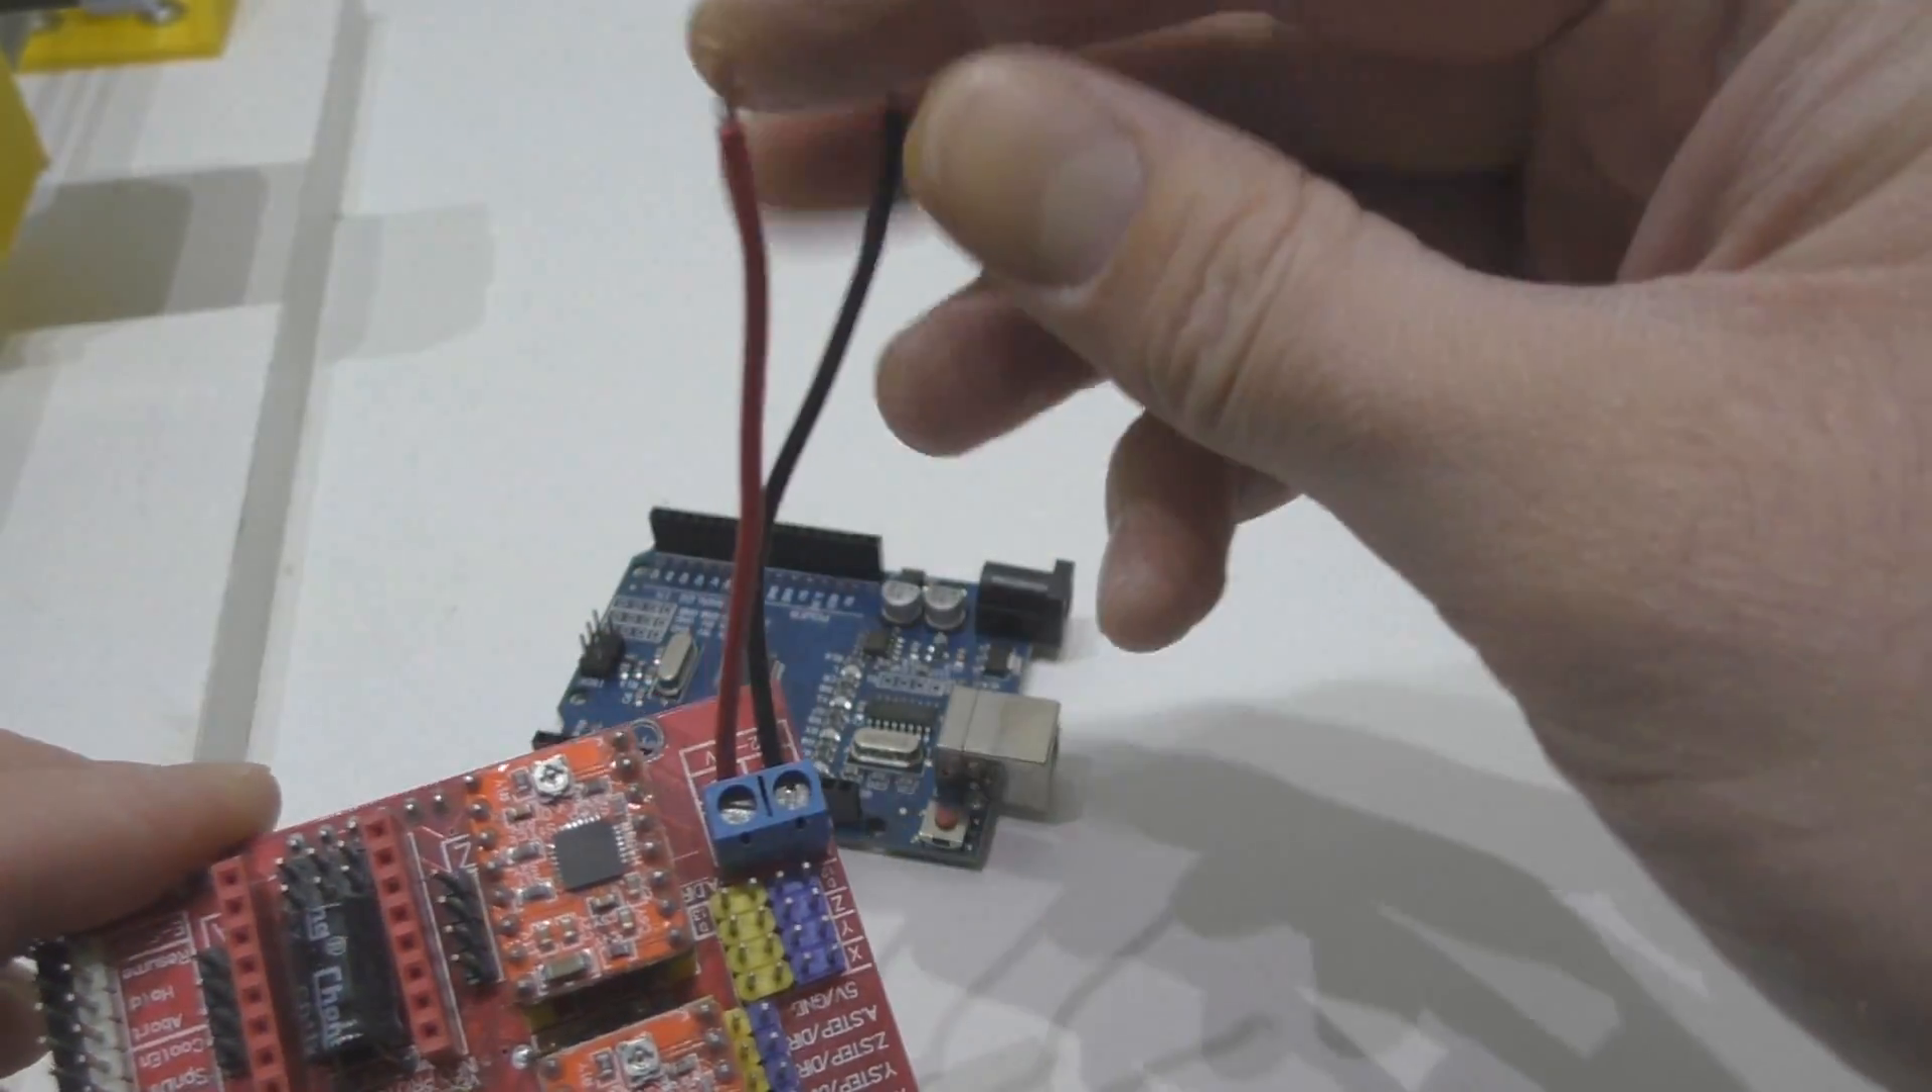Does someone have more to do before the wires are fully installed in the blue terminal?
No.